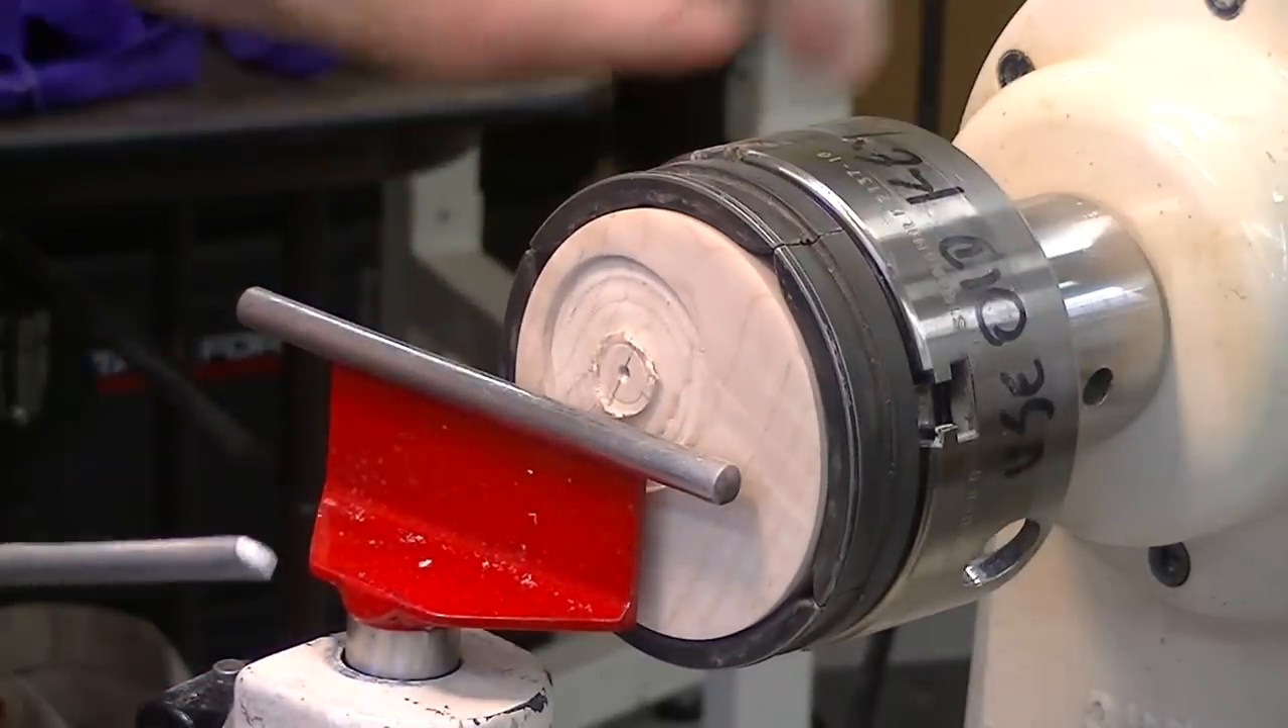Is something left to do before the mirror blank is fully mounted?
No.